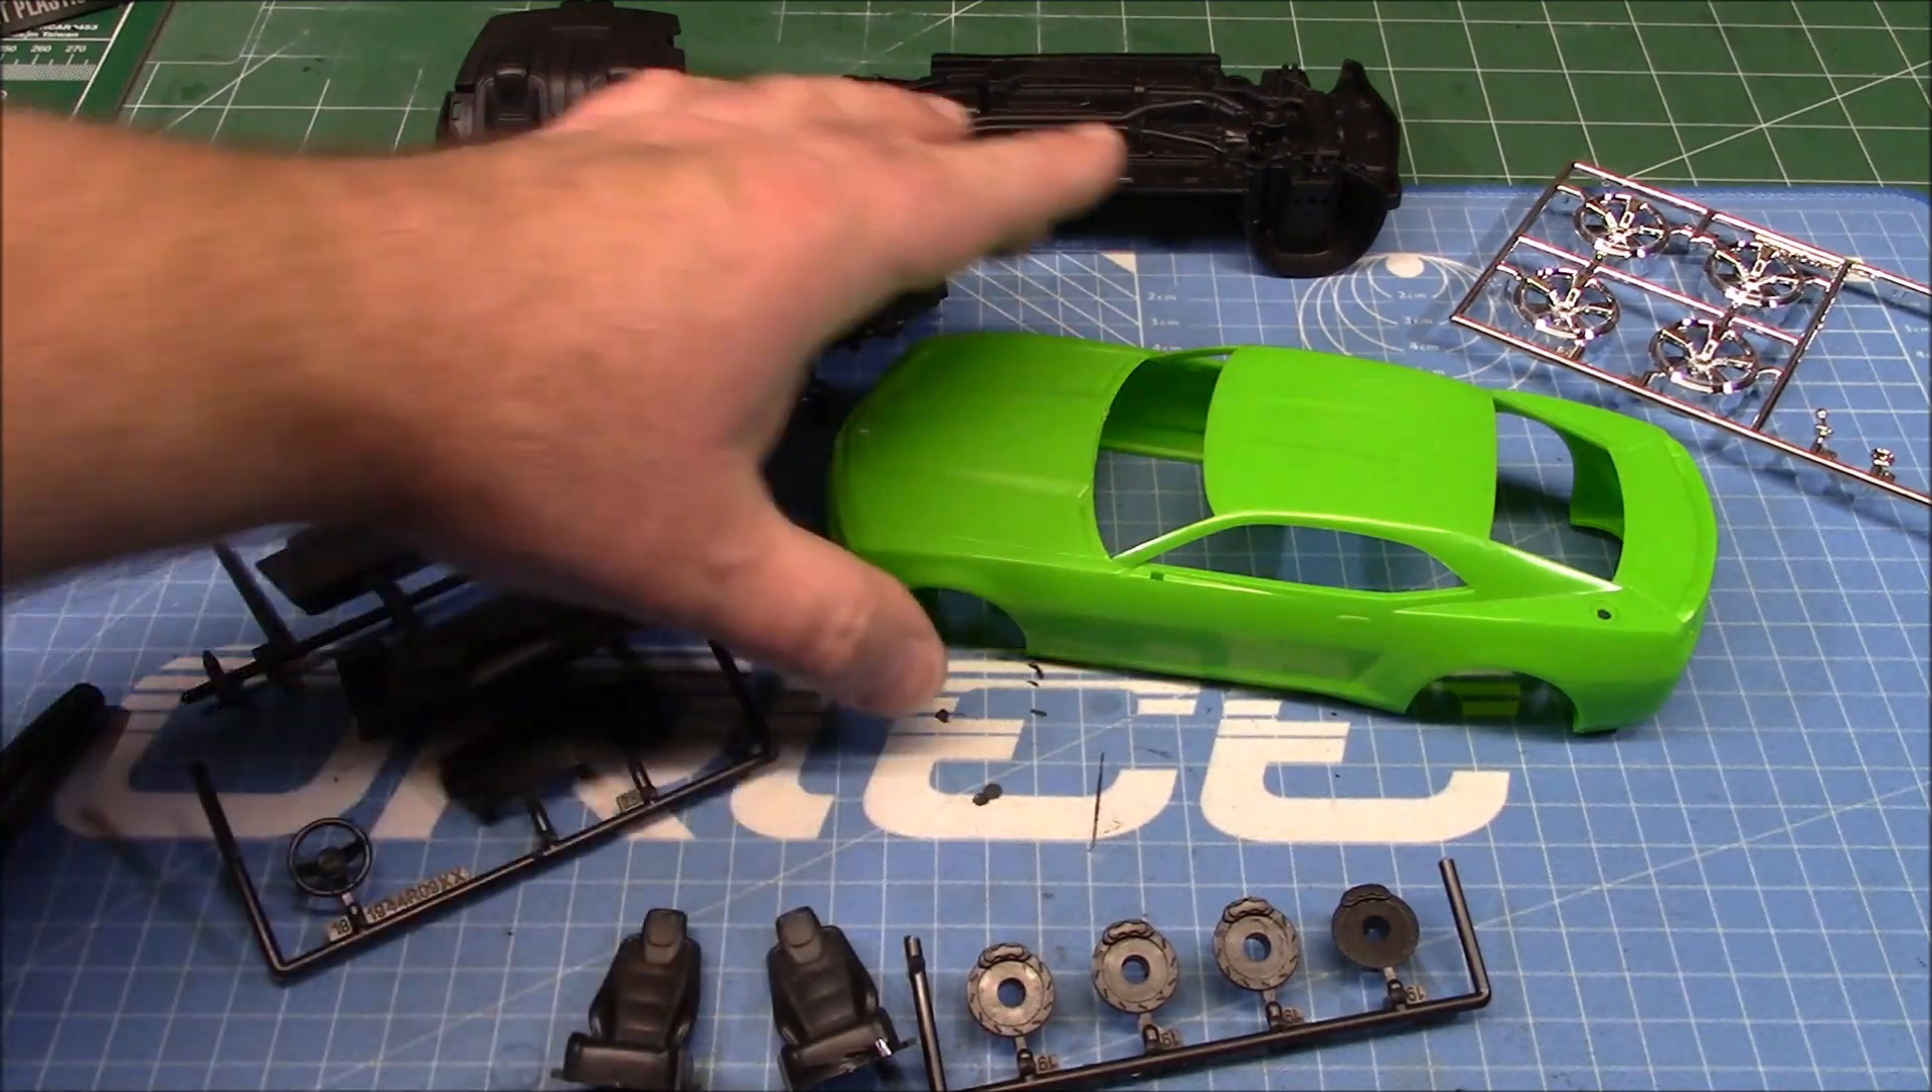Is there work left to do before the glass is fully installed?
Yes.